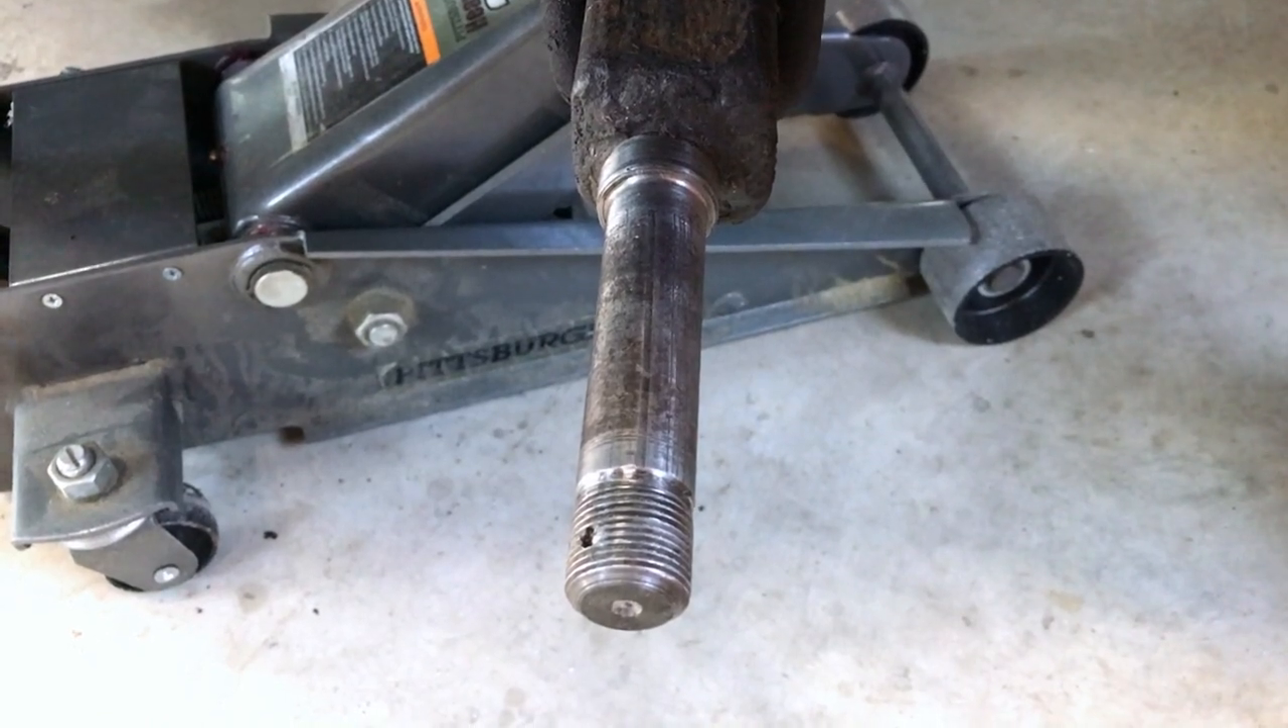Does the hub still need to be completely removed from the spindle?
No.